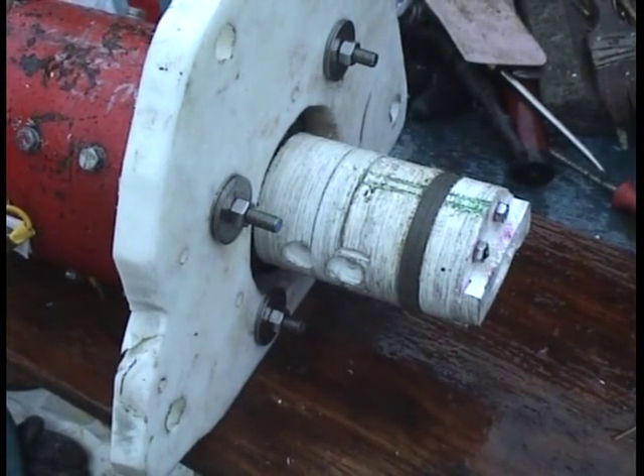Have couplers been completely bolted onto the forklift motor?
Yes.